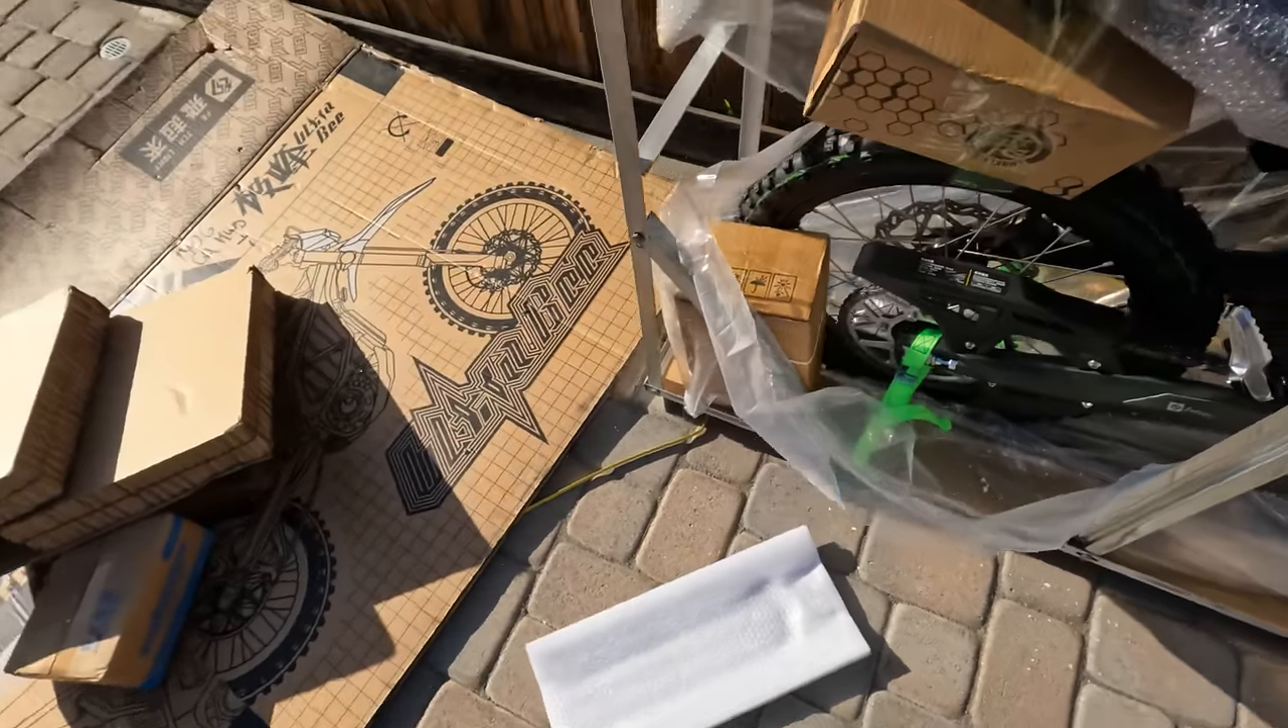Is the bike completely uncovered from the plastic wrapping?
No.